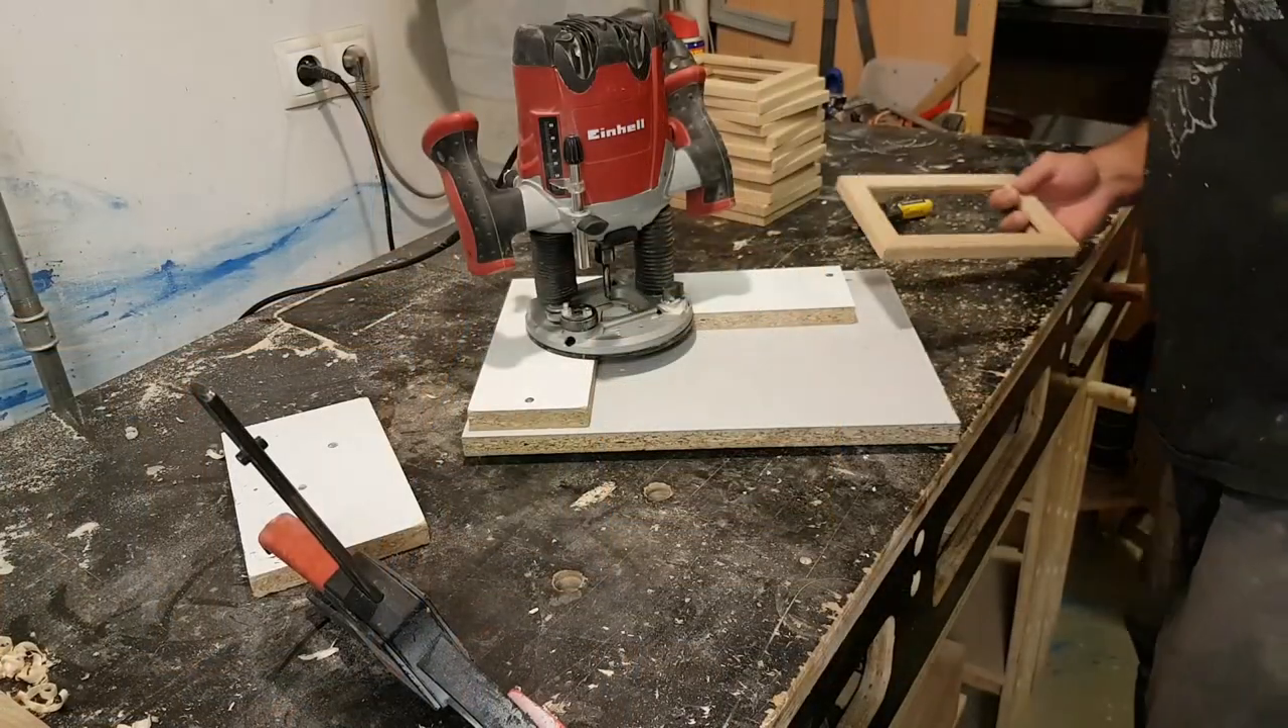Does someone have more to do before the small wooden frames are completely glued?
No.